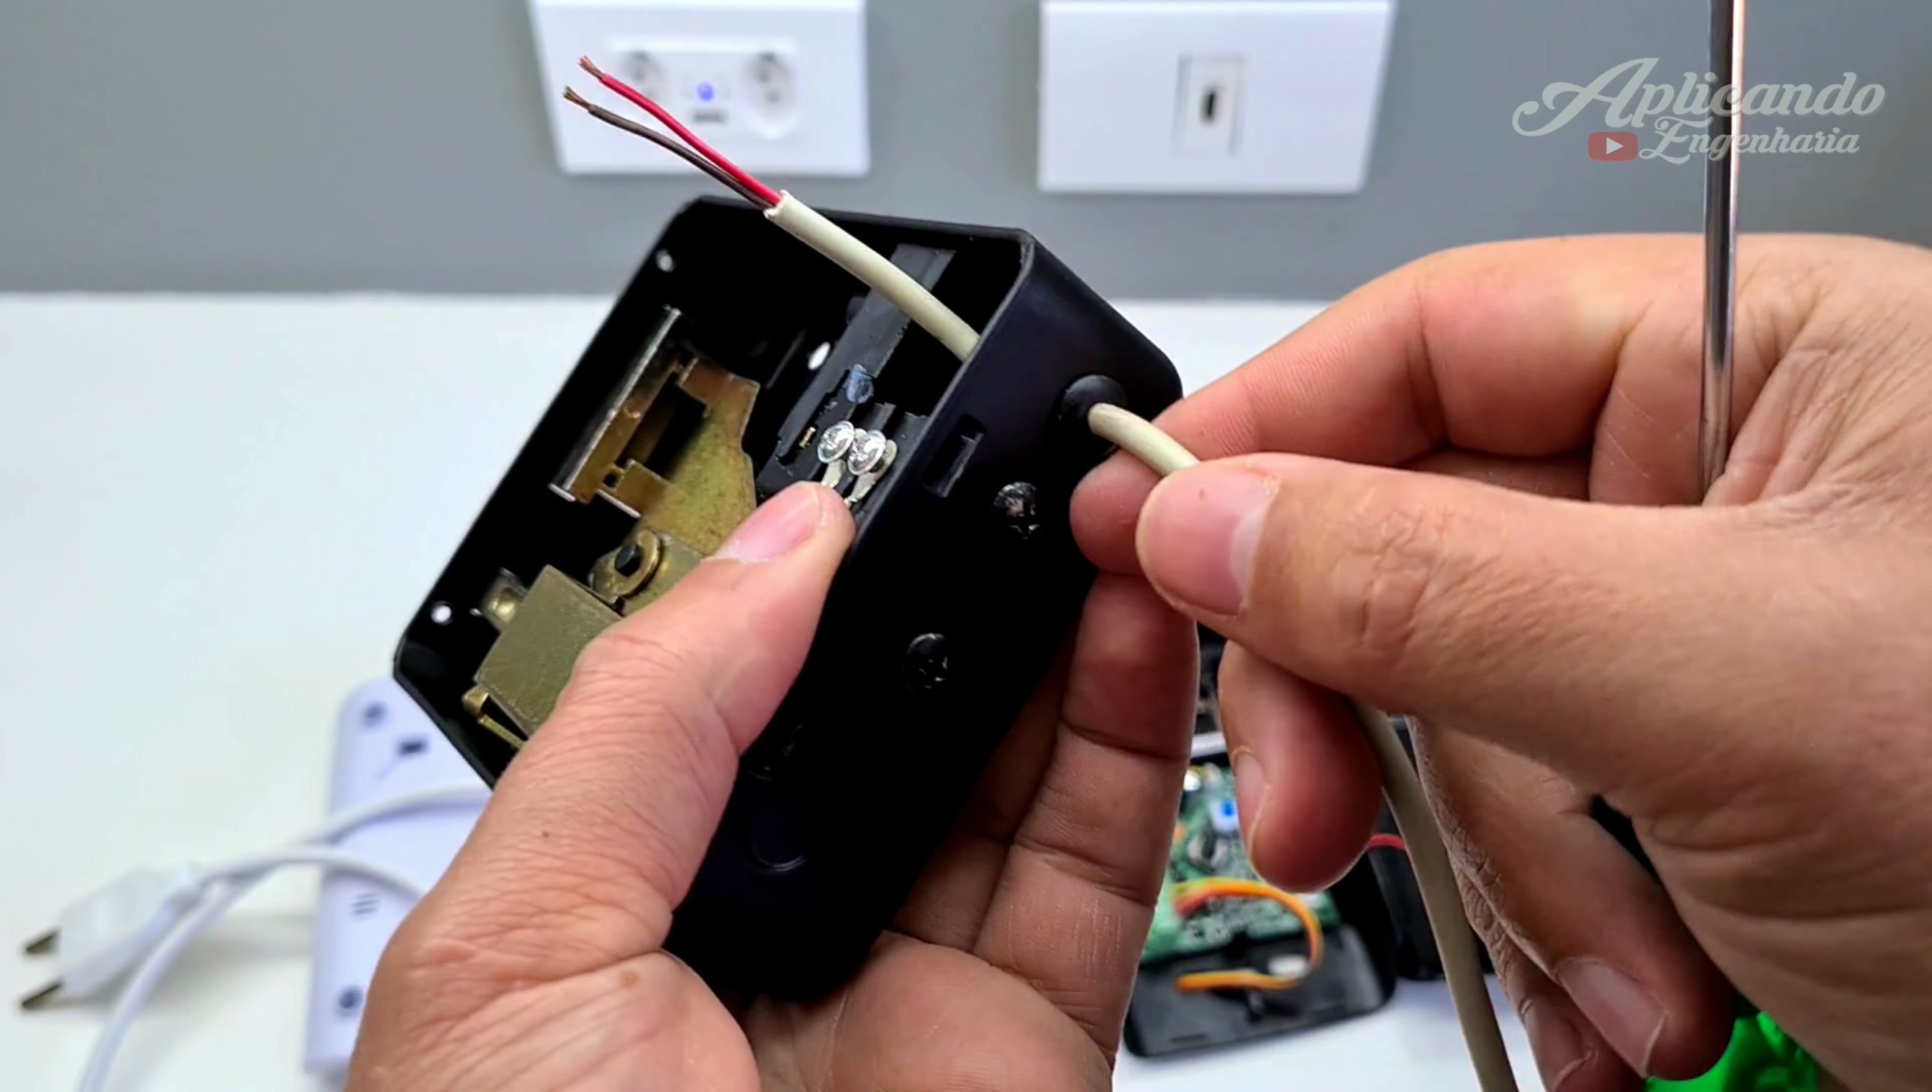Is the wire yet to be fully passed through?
No.